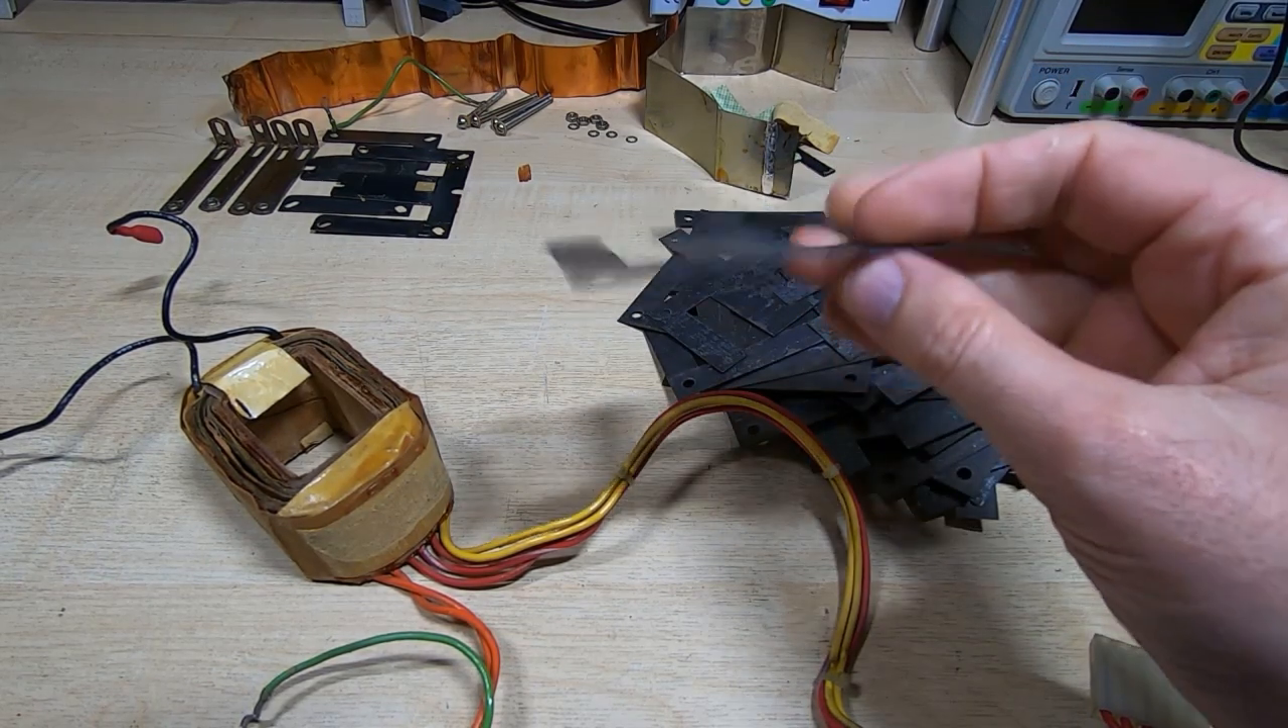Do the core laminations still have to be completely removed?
No.